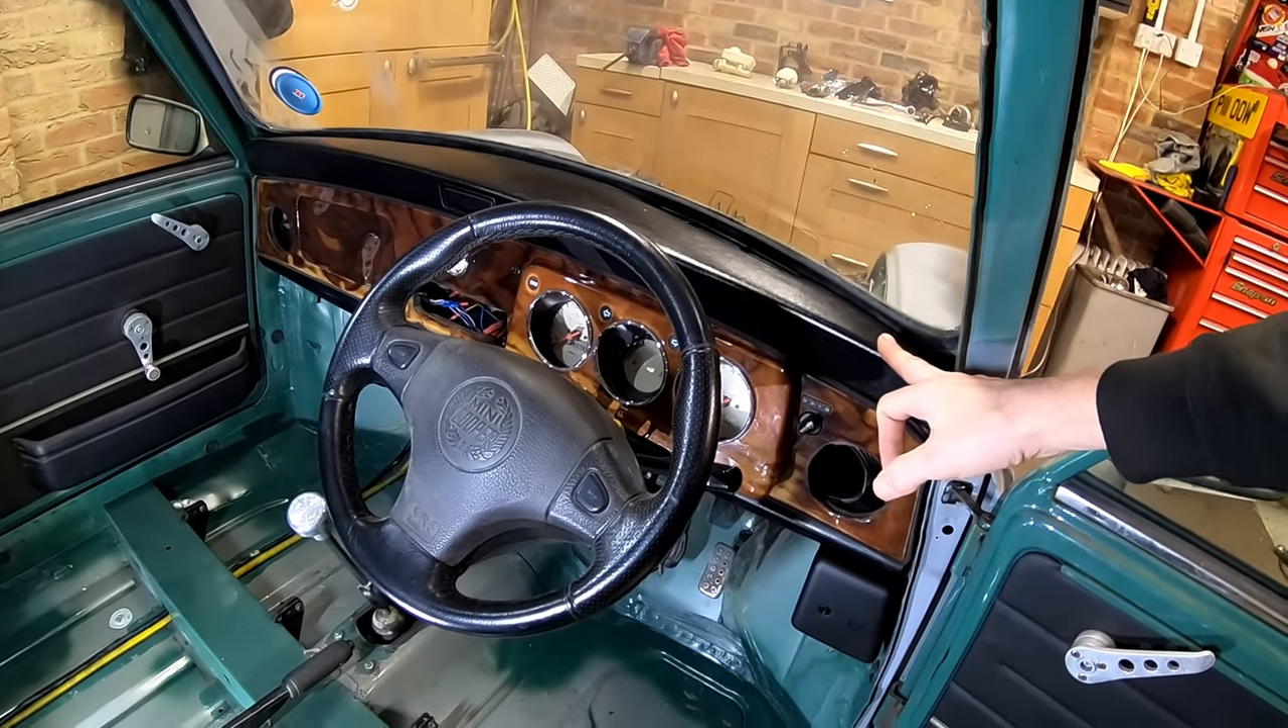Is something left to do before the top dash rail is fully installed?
No.